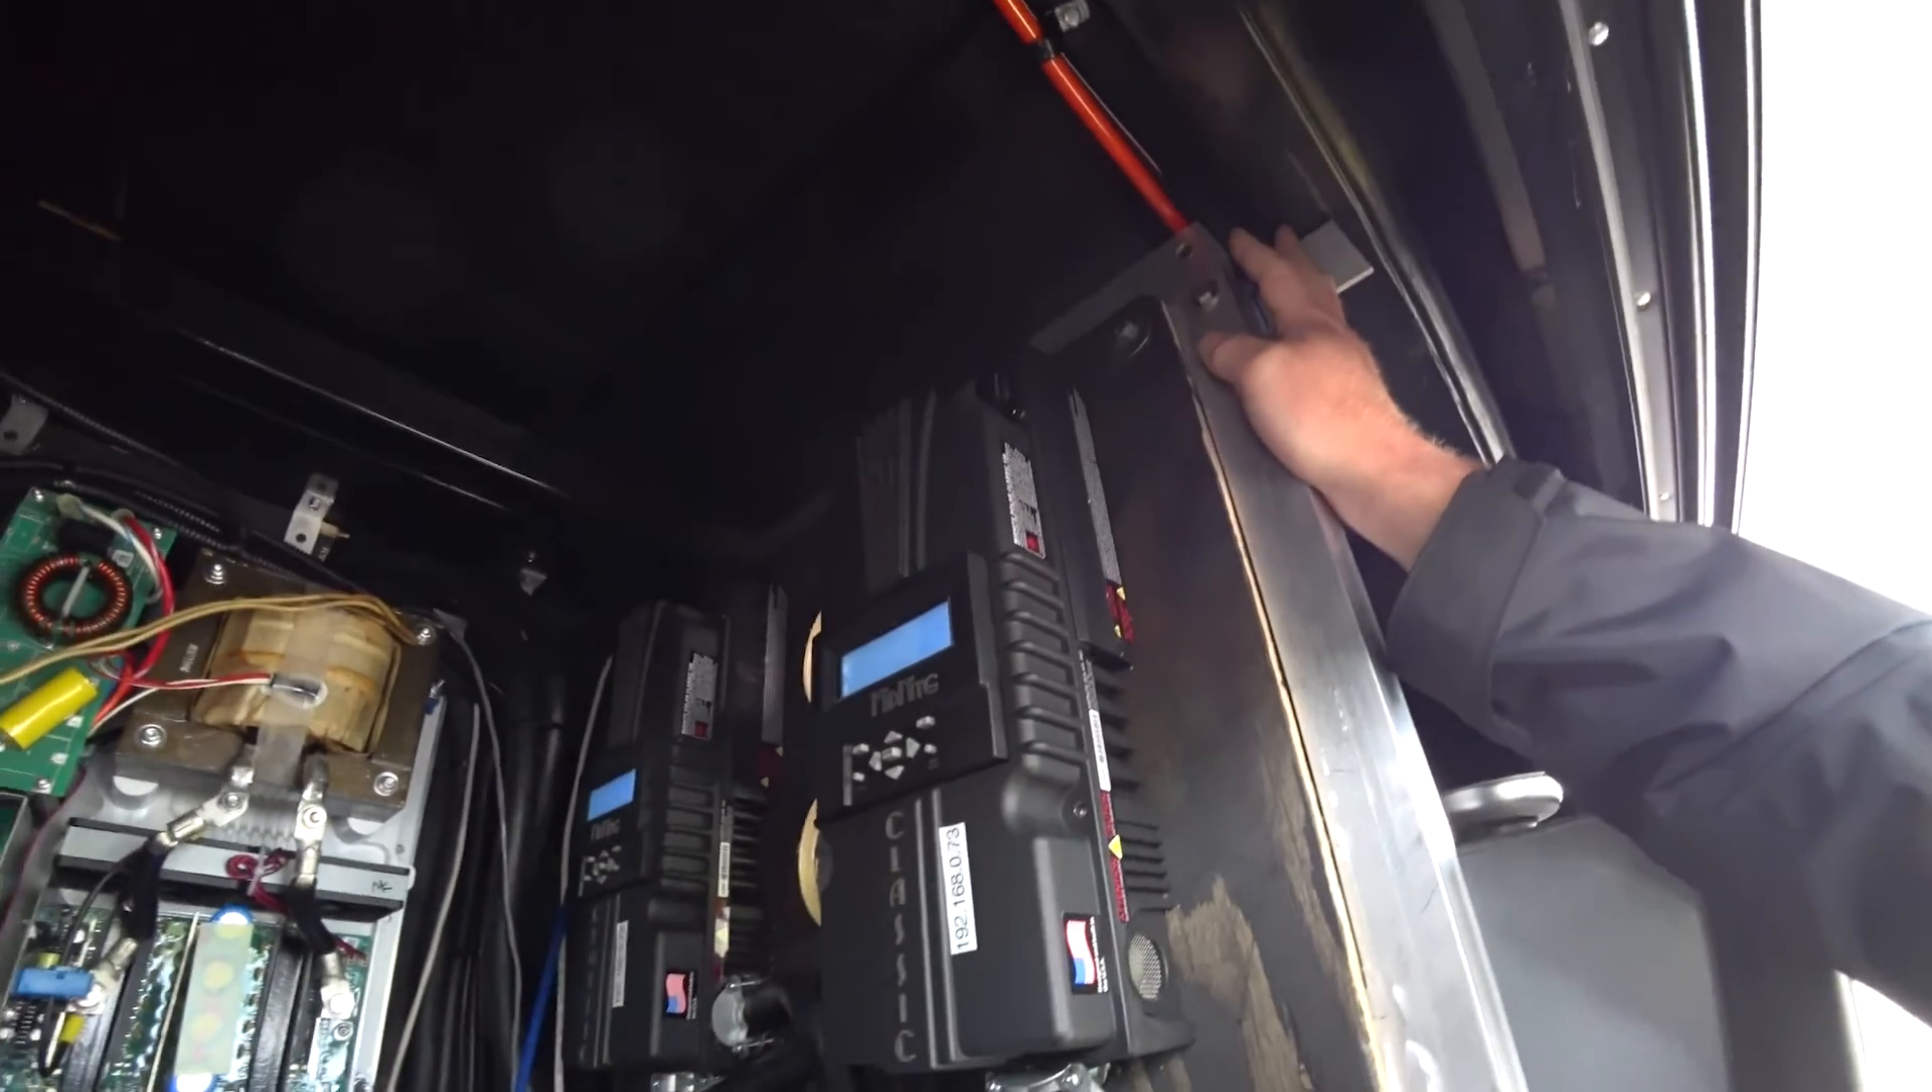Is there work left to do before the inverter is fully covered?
Yes.